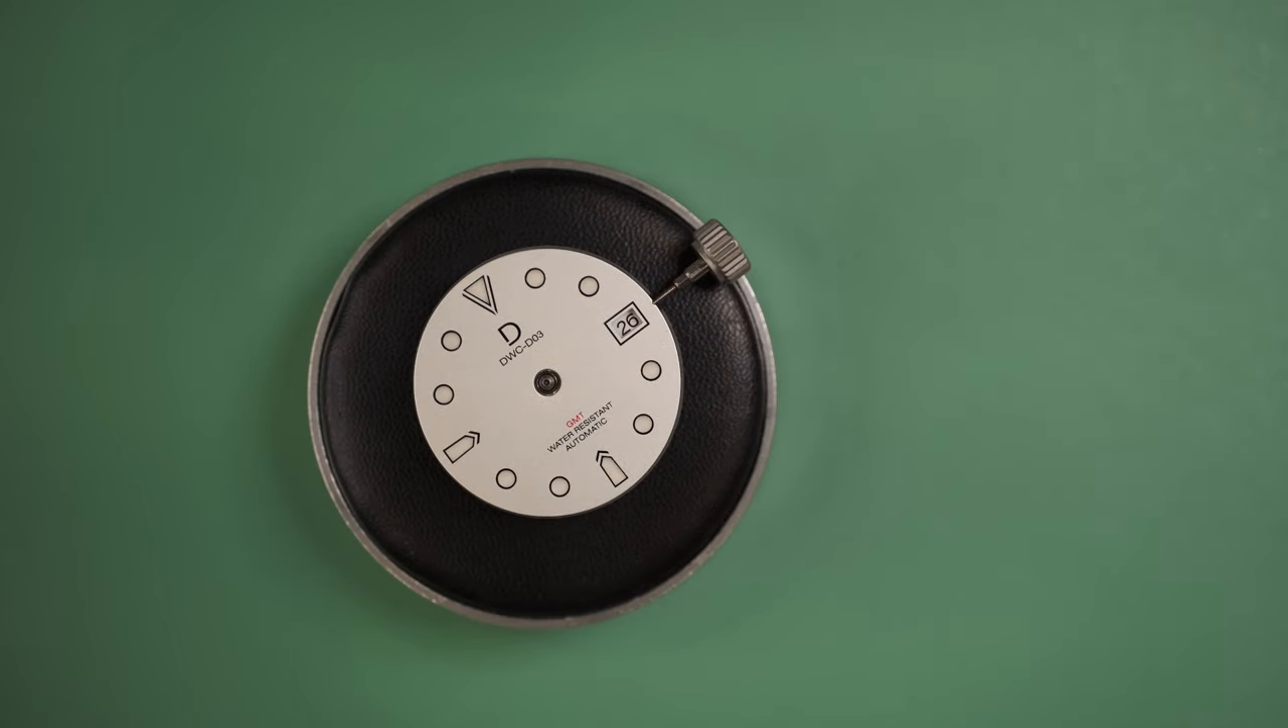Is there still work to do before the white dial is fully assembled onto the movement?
No.